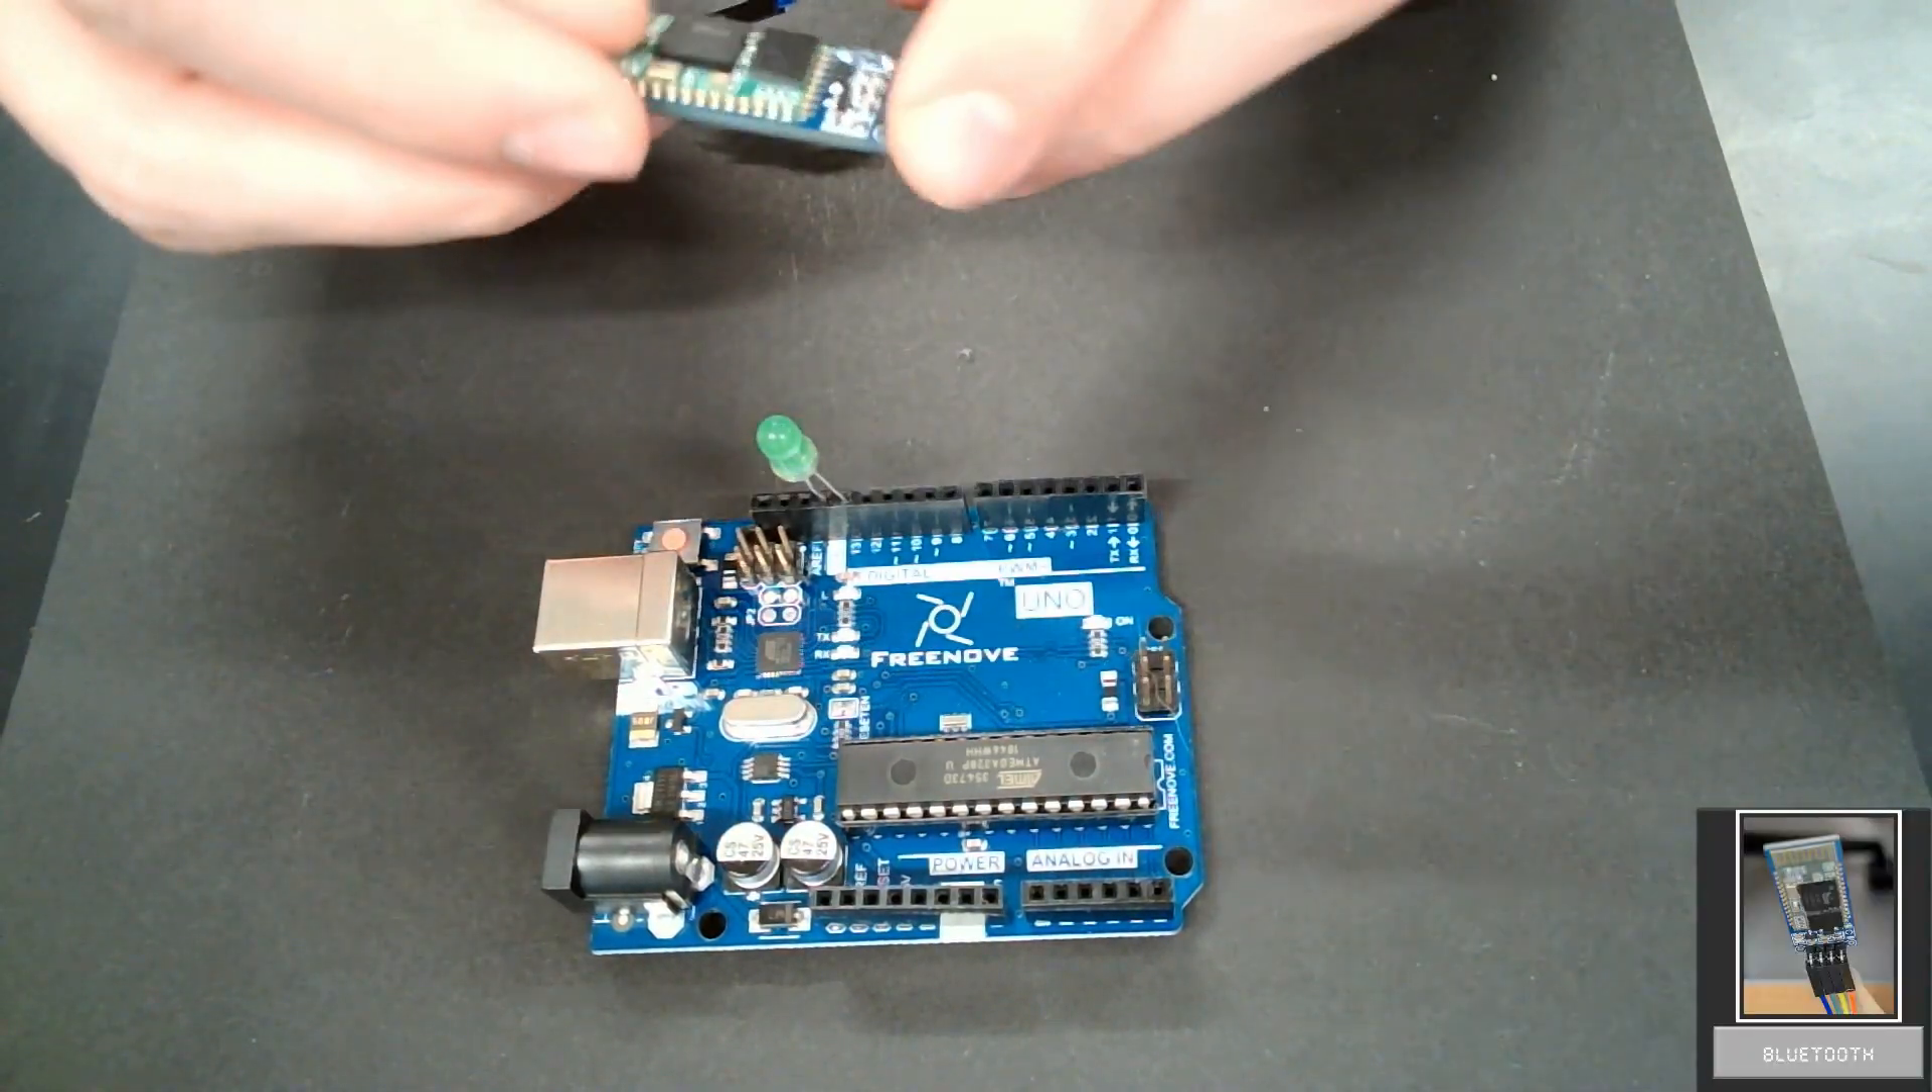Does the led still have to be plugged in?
No.